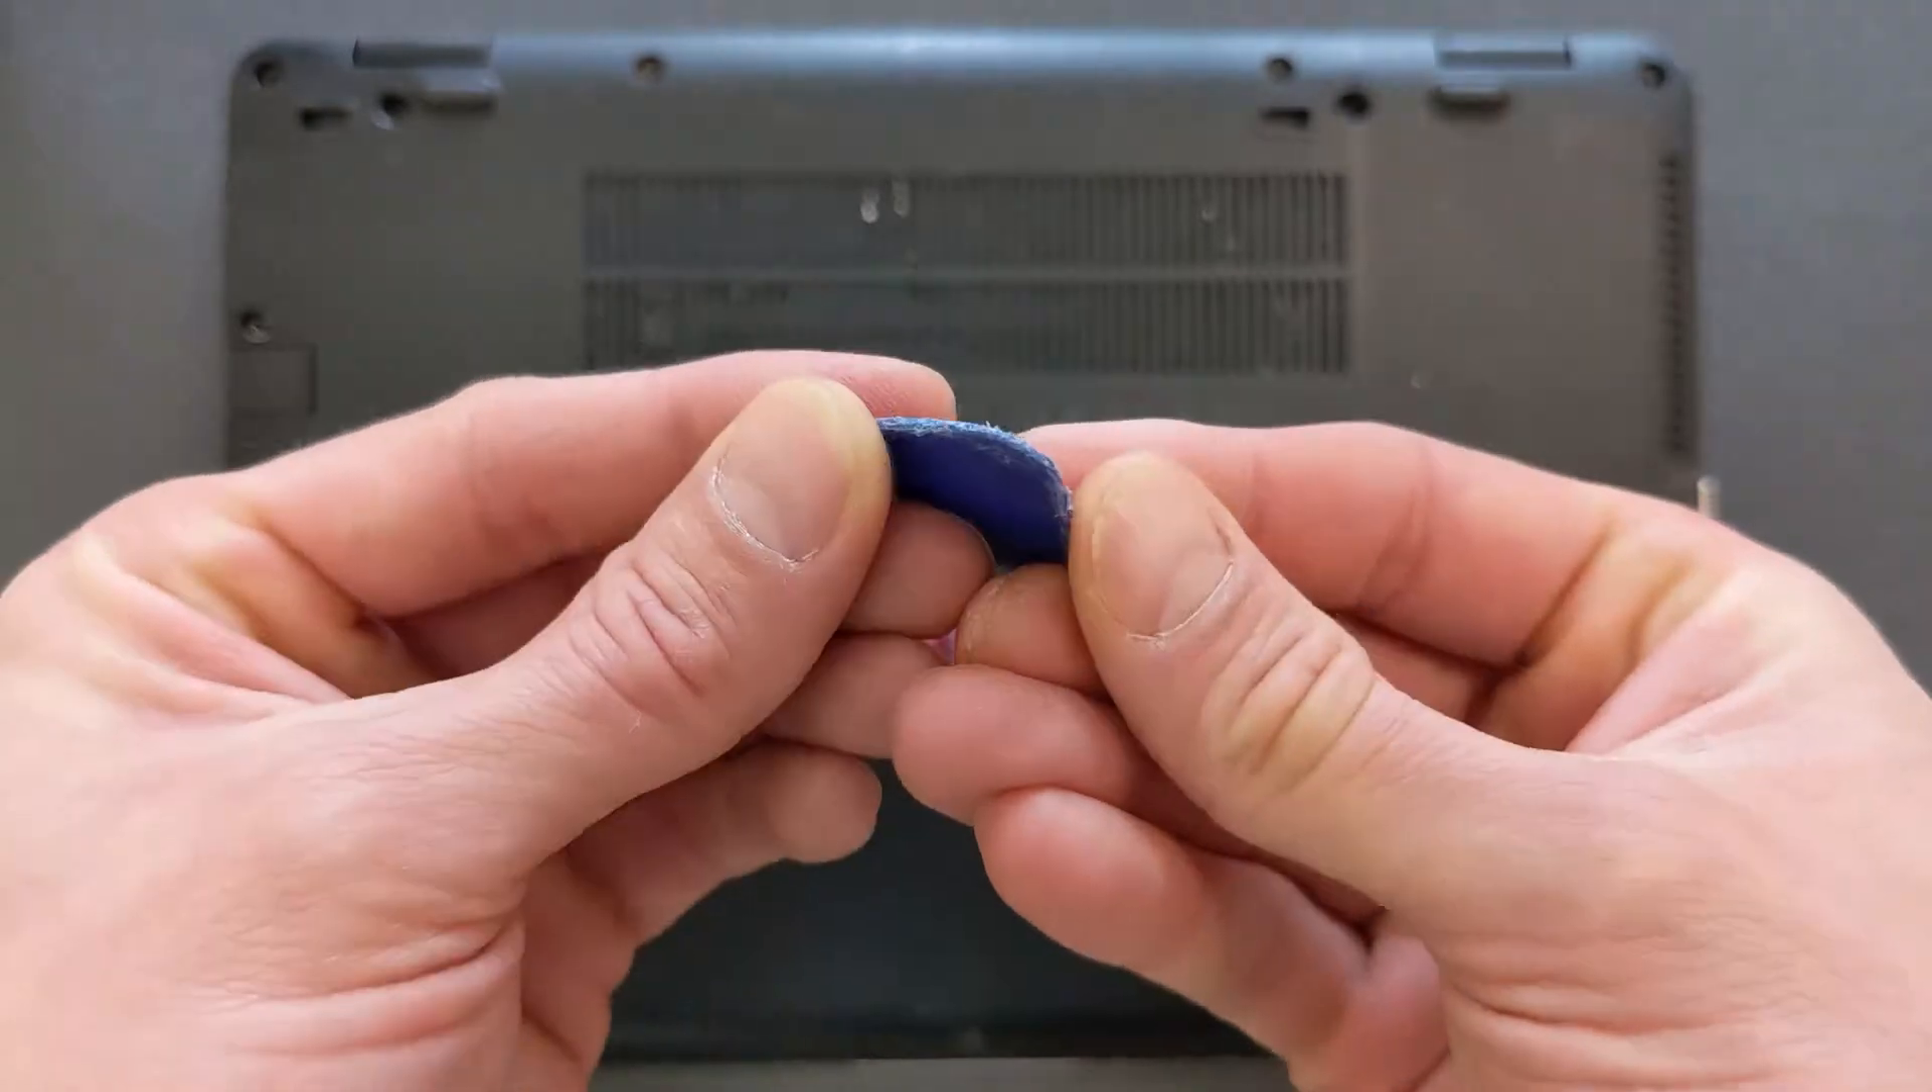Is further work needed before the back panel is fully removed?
Yes.